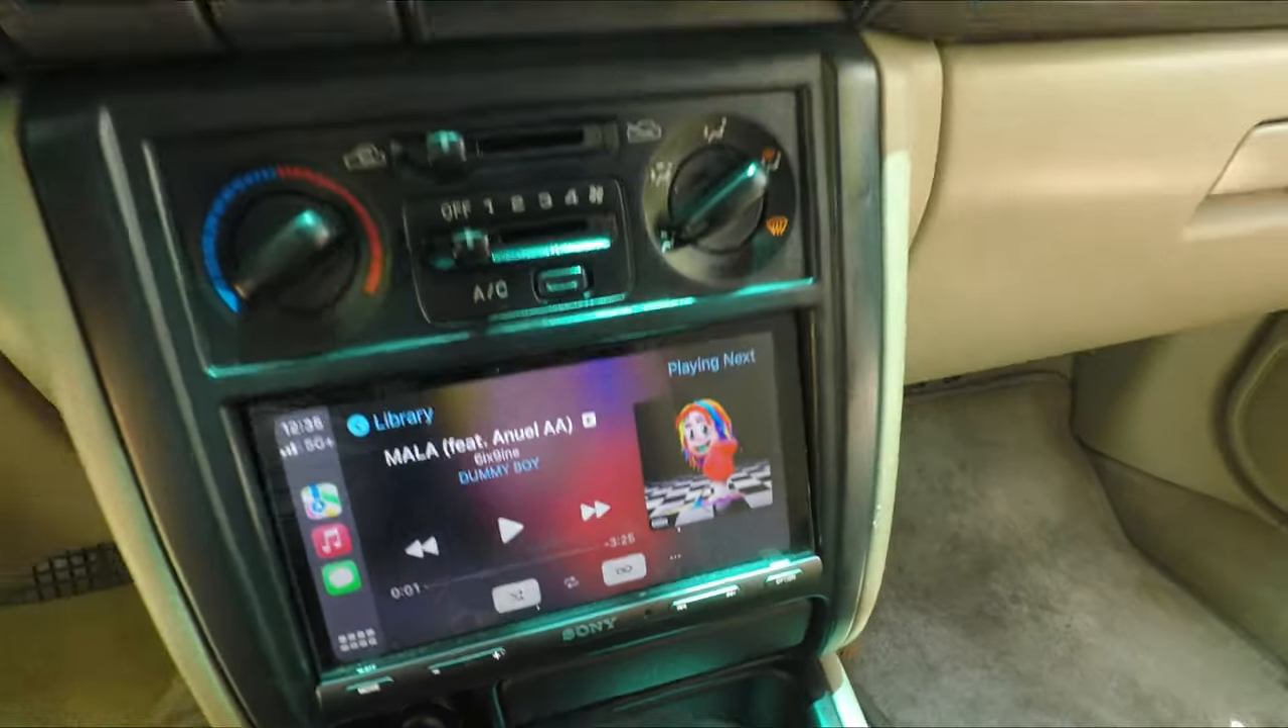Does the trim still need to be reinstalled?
No.